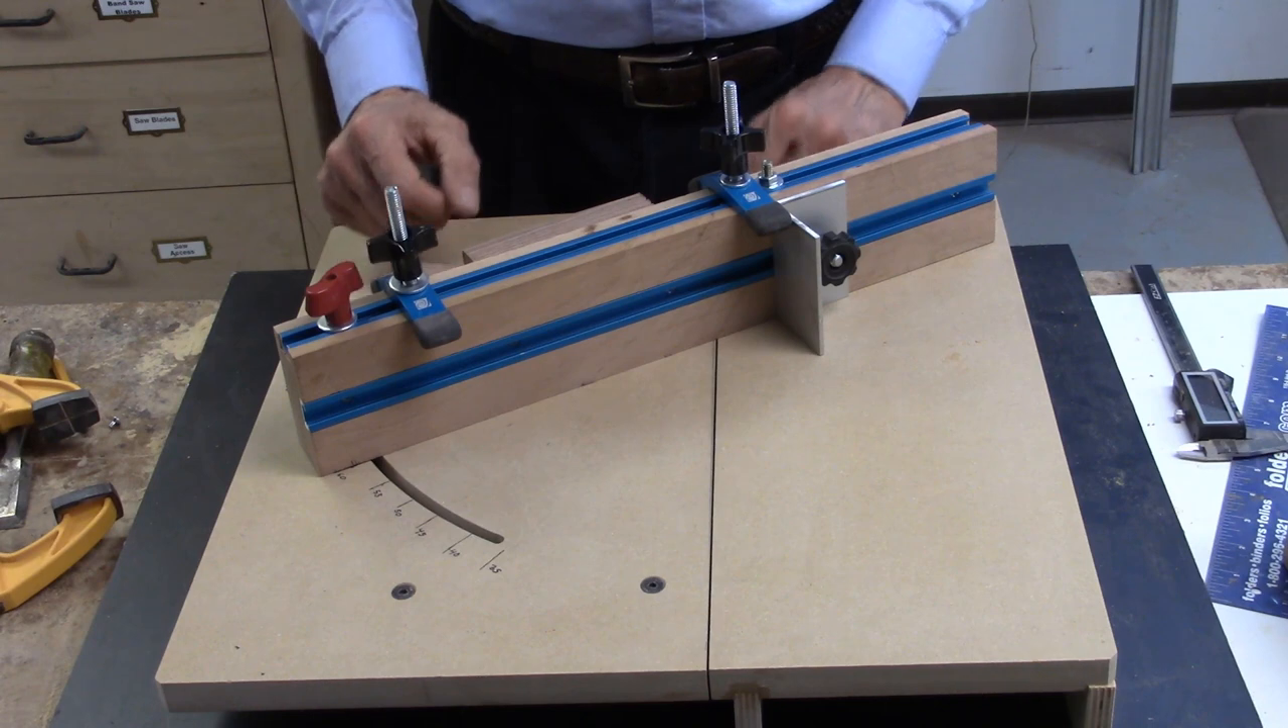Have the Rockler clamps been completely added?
Yes.